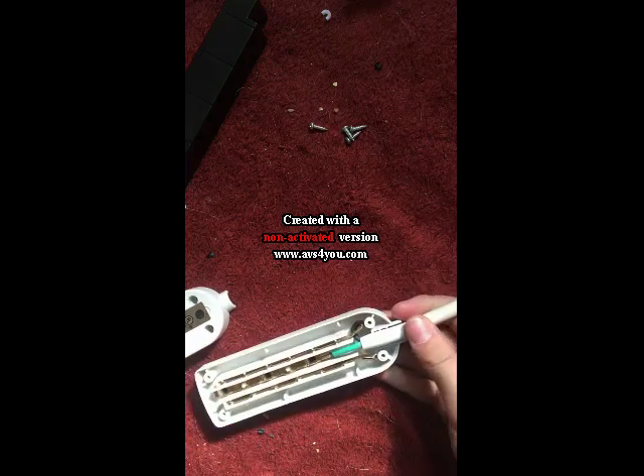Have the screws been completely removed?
Yes.